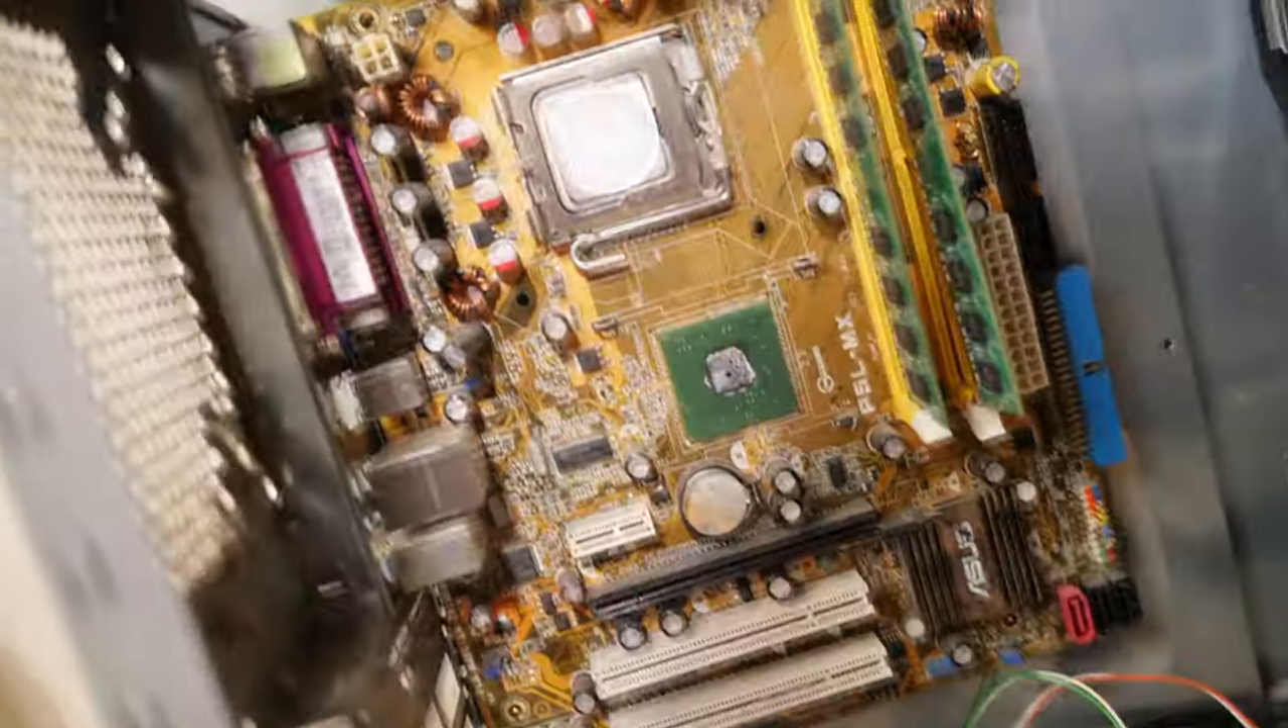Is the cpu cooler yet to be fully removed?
No.